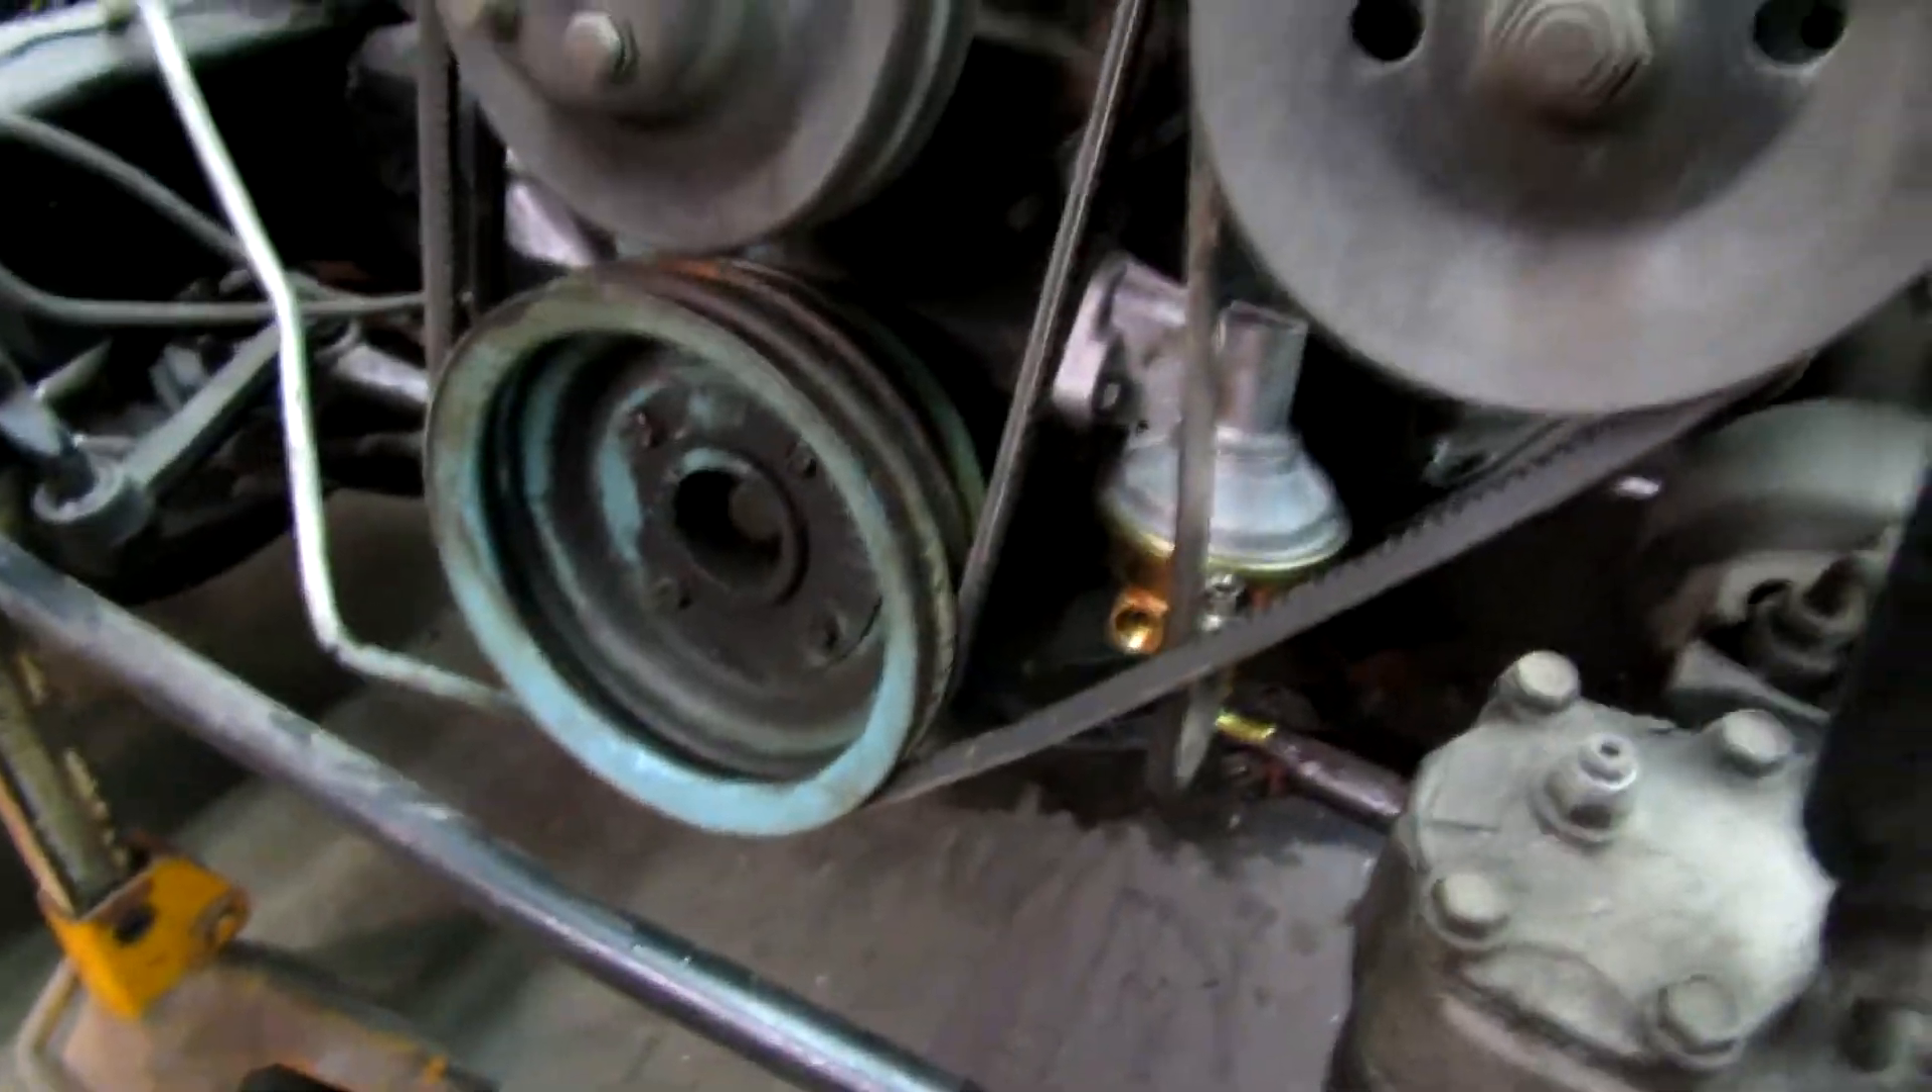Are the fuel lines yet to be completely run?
Yes.